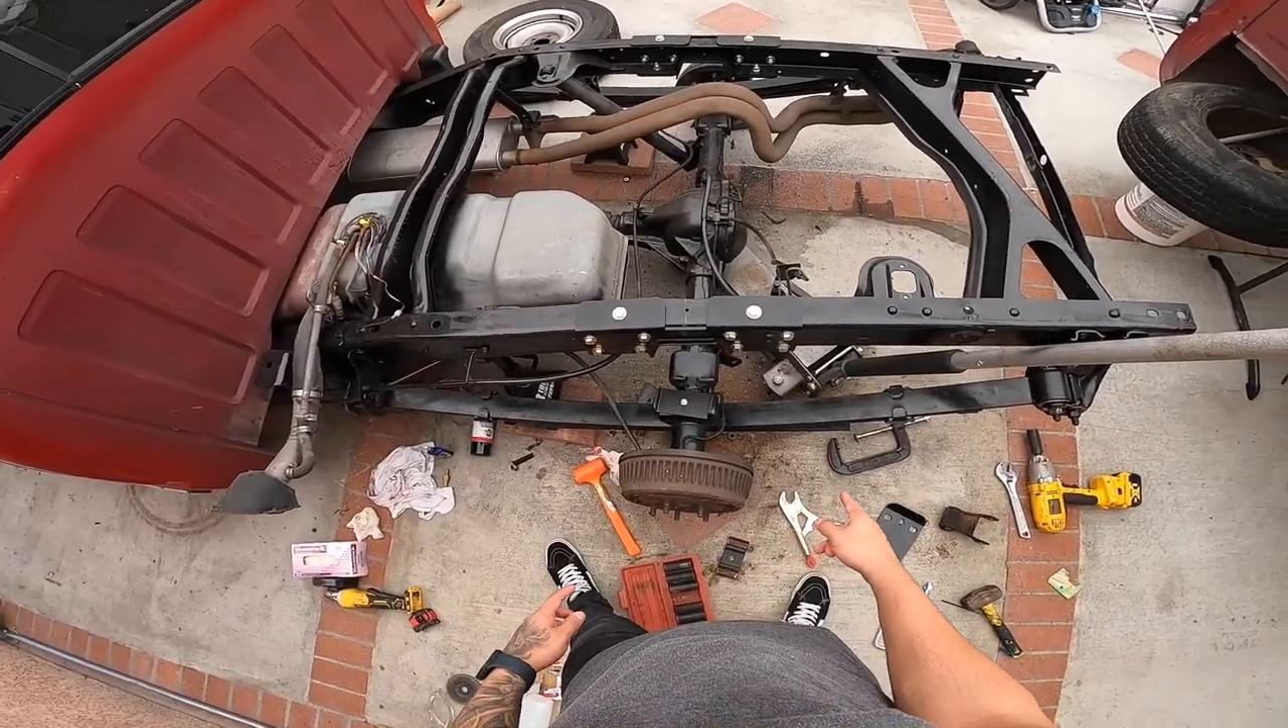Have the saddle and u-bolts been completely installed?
No.